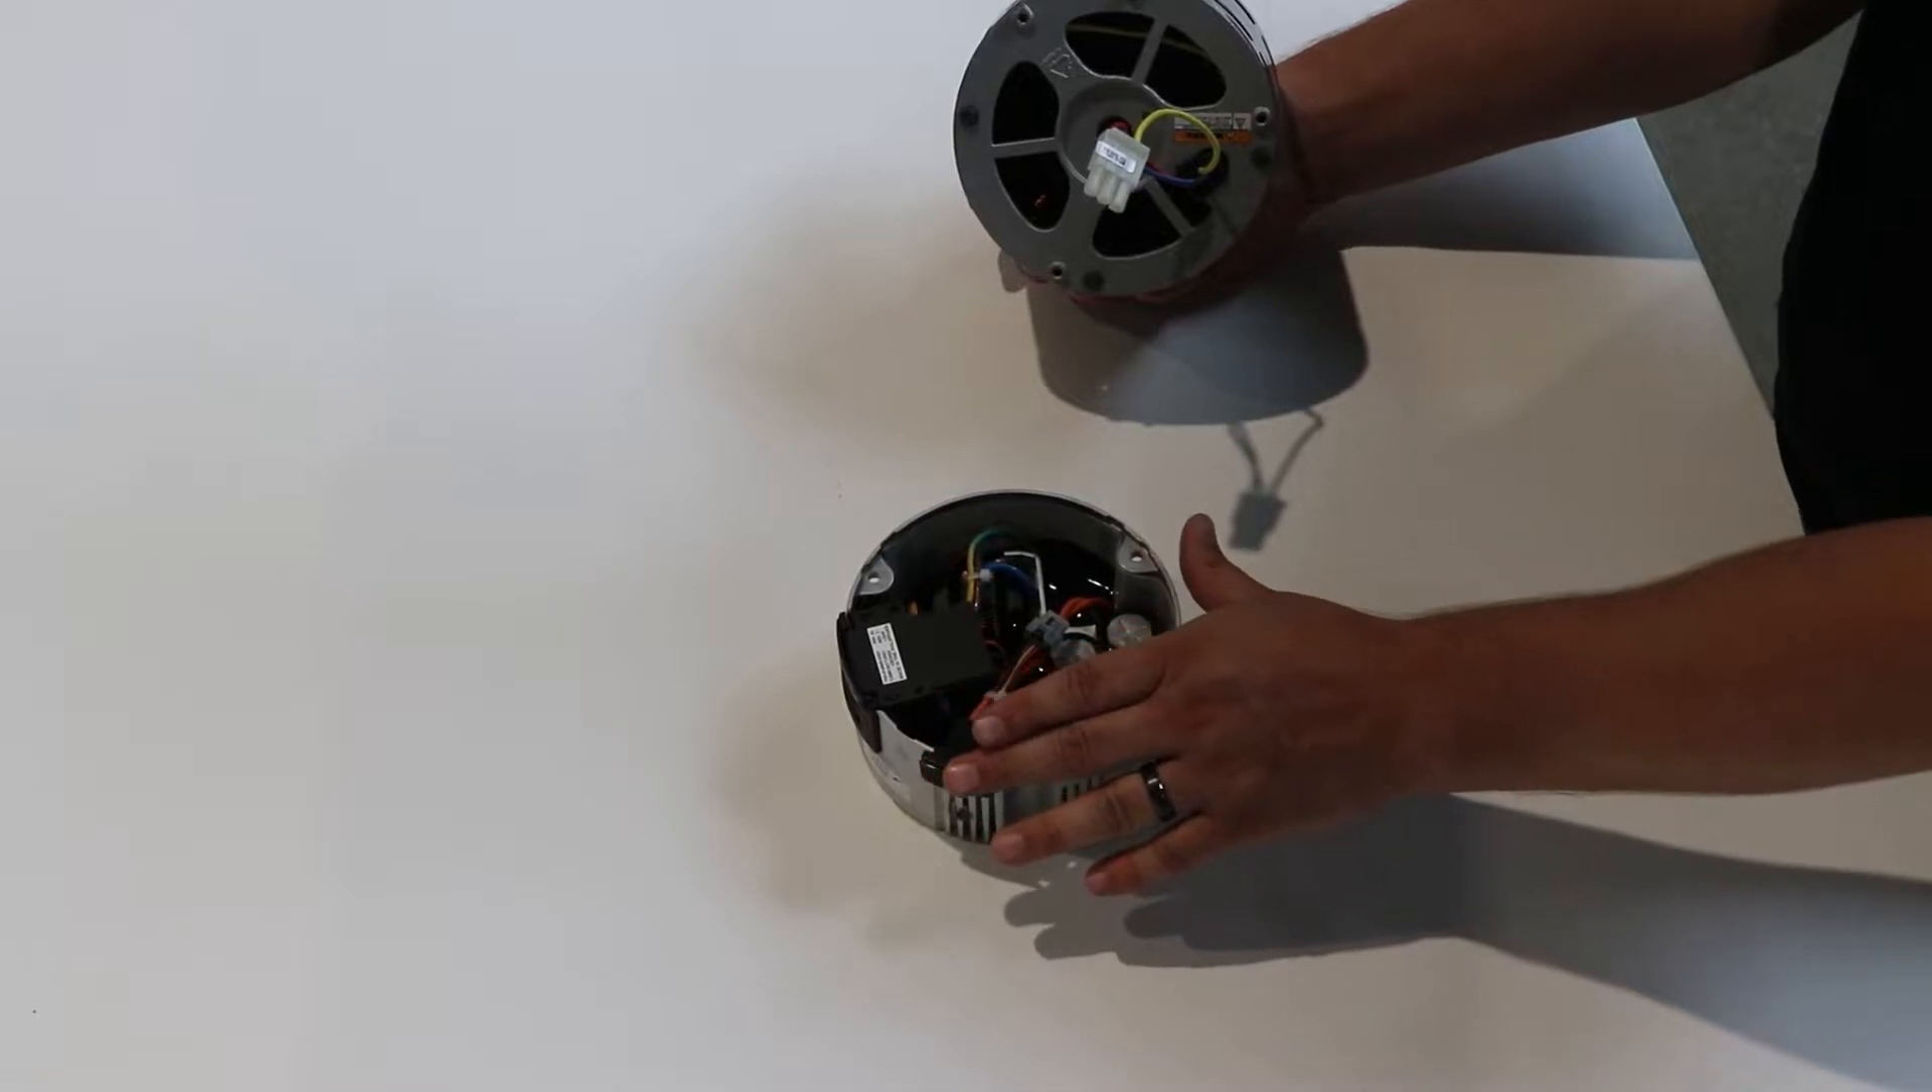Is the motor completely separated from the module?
Yes.